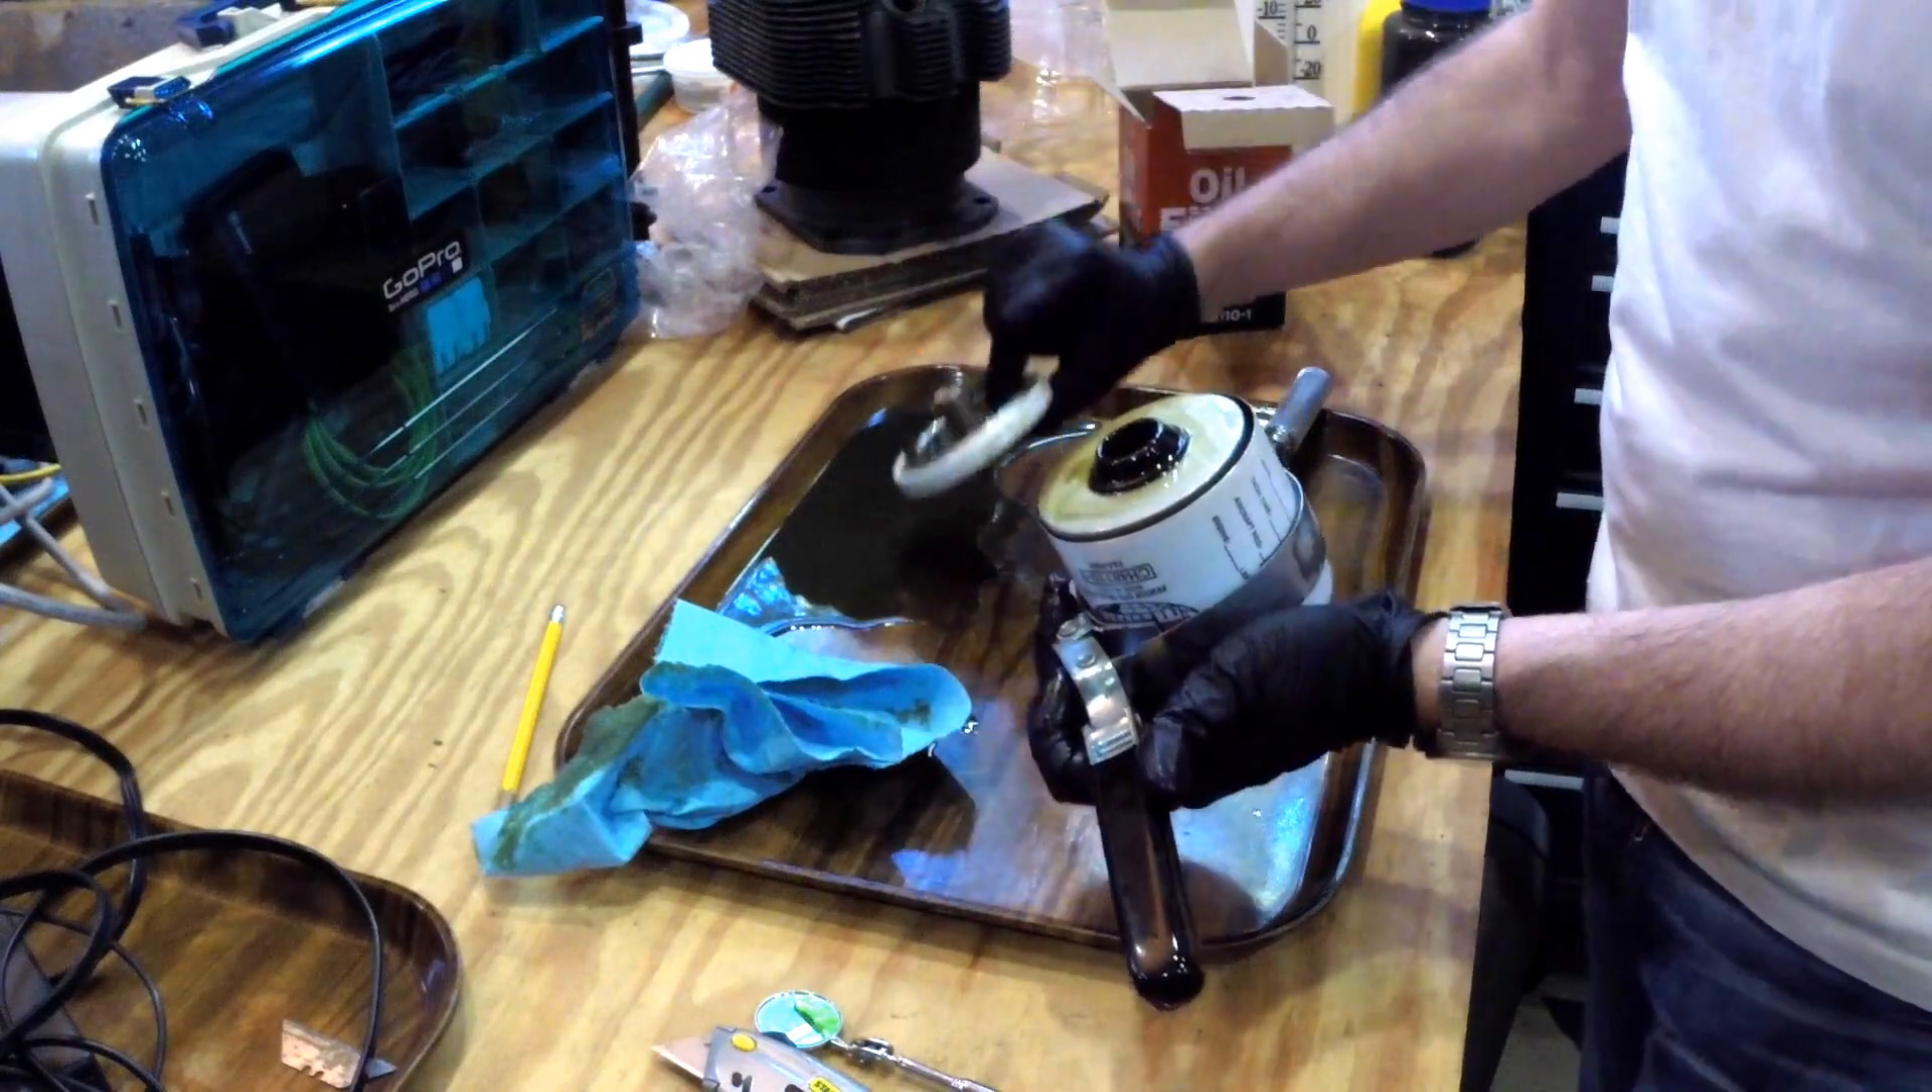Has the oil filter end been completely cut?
Yes.